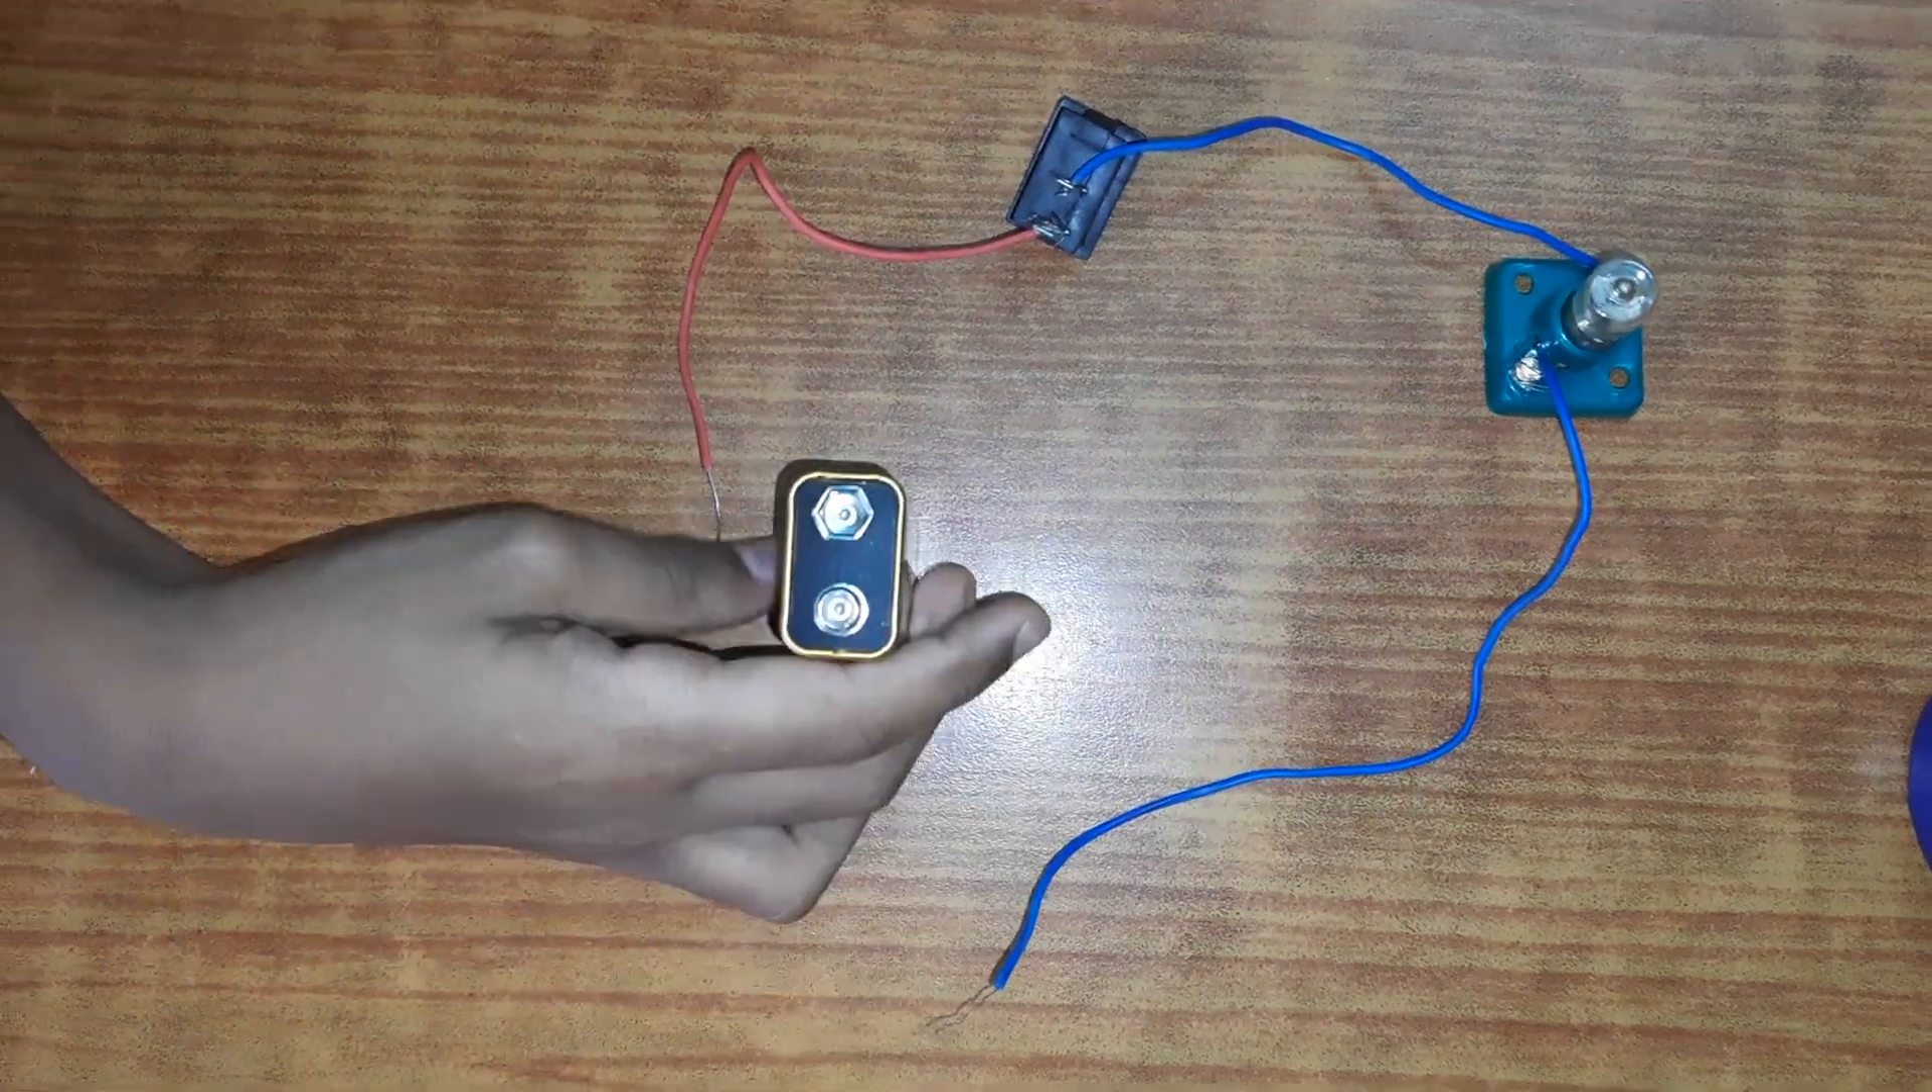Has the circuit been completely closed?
No.